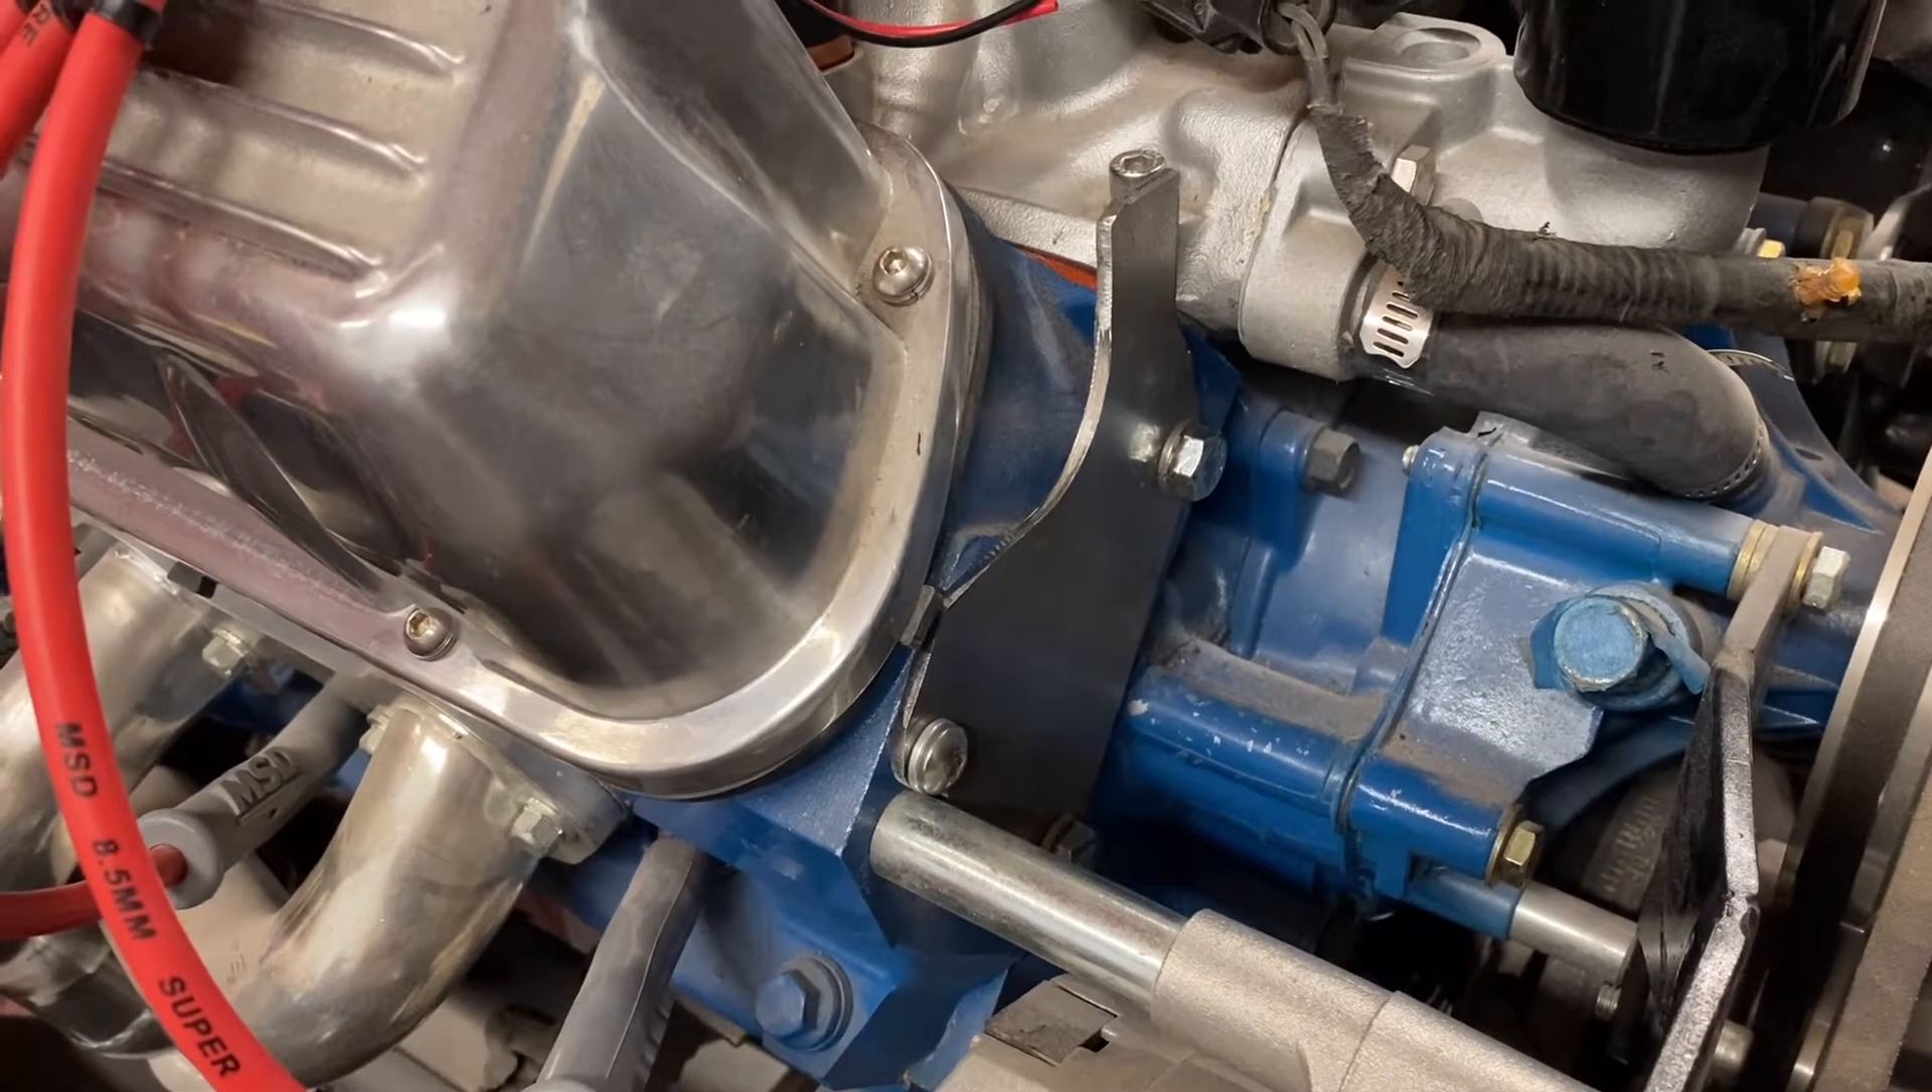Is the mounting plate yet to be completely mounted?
No.